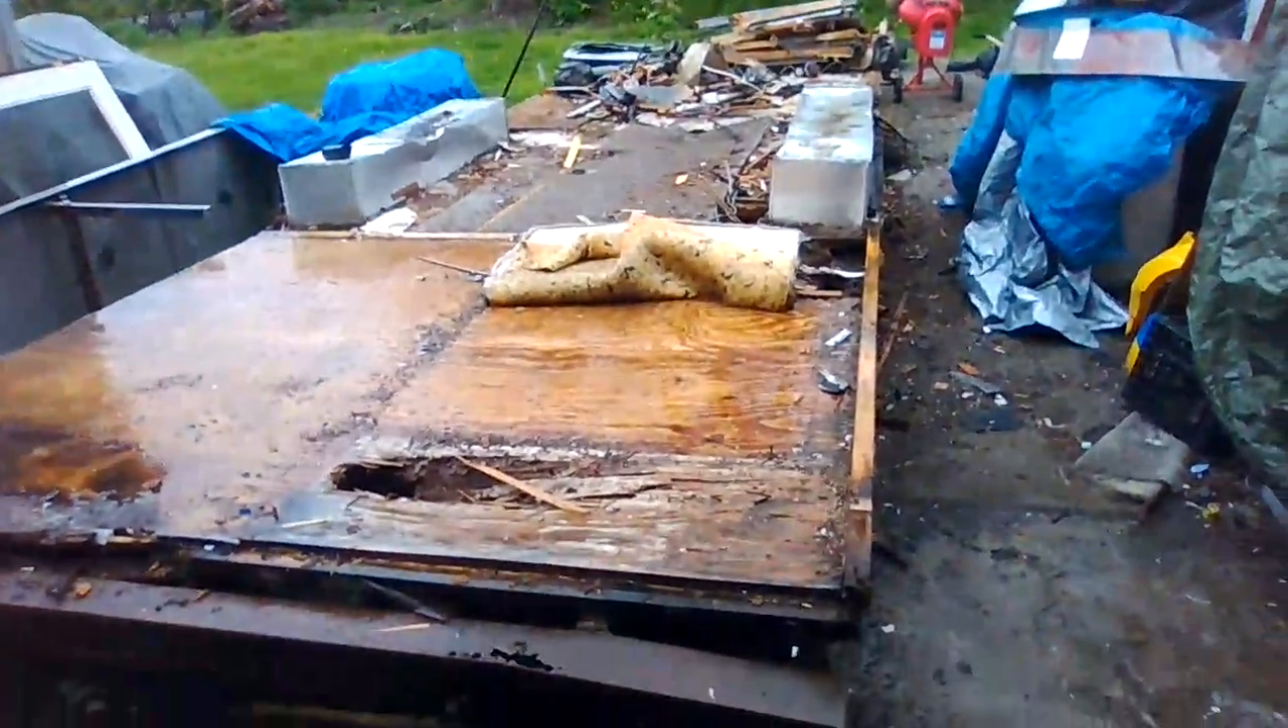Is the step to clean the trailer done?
No.